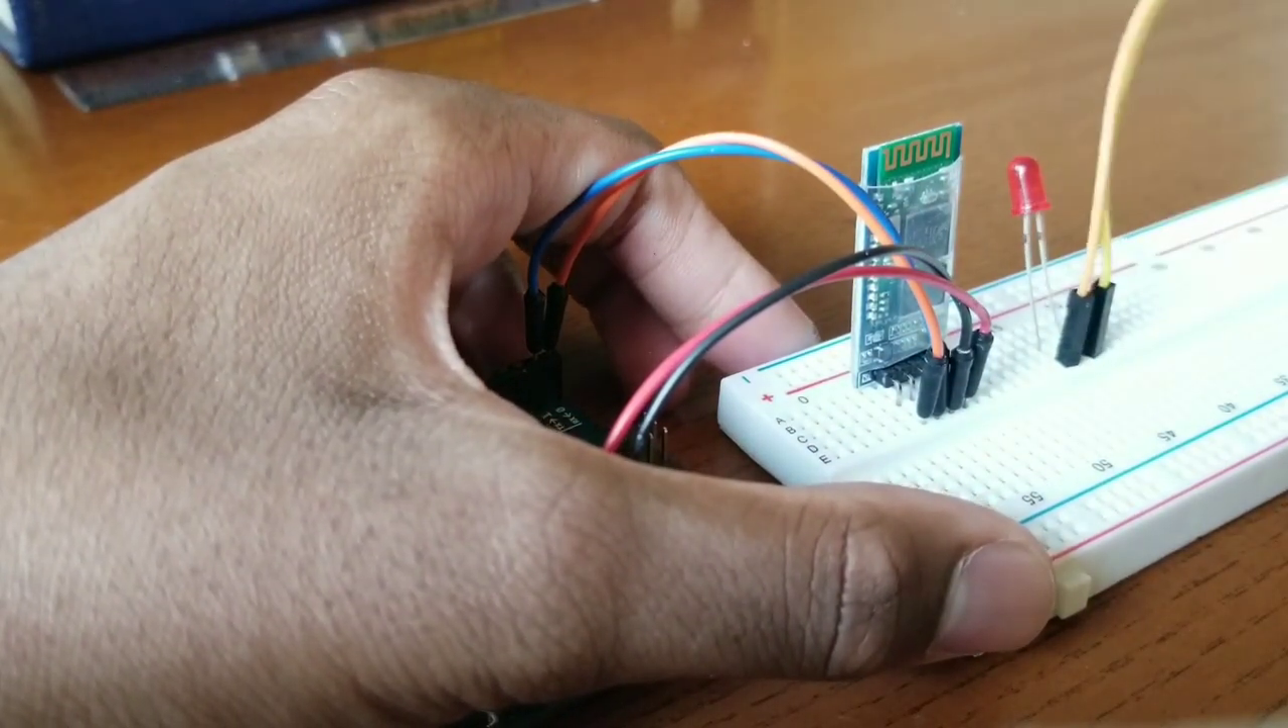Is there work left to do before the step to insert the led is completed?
No.